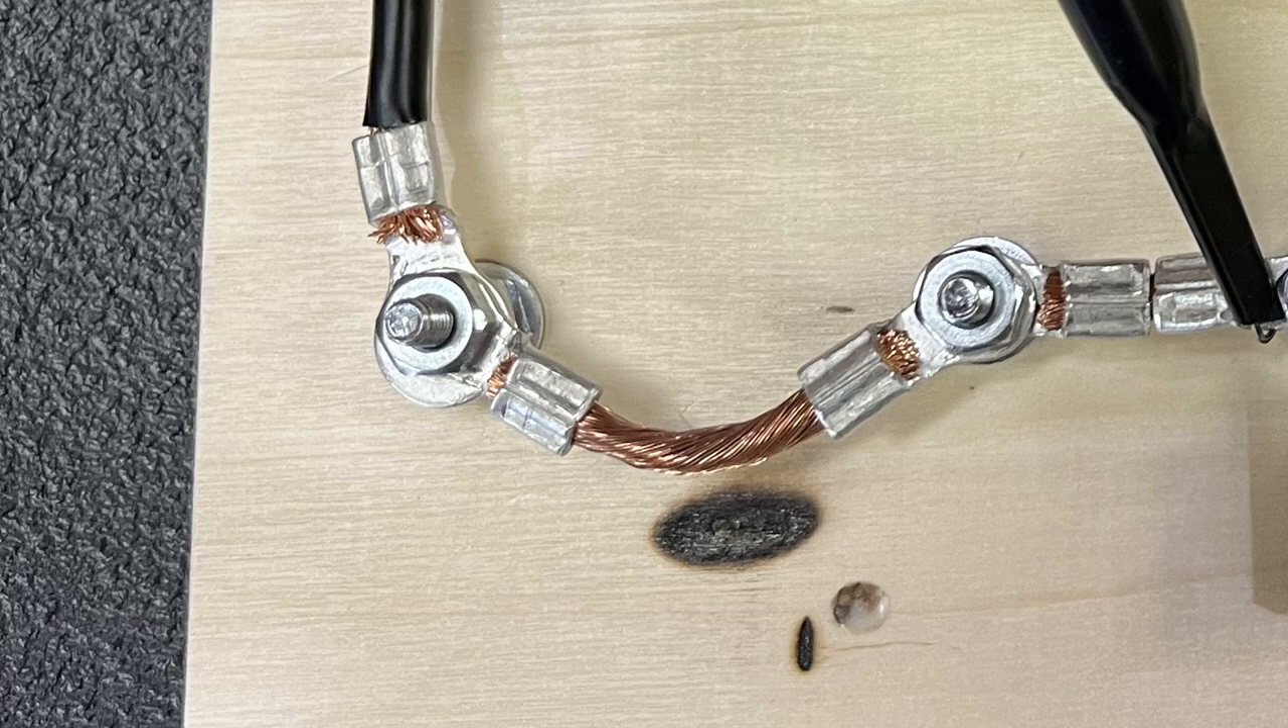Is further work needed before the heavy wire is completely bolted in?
No.